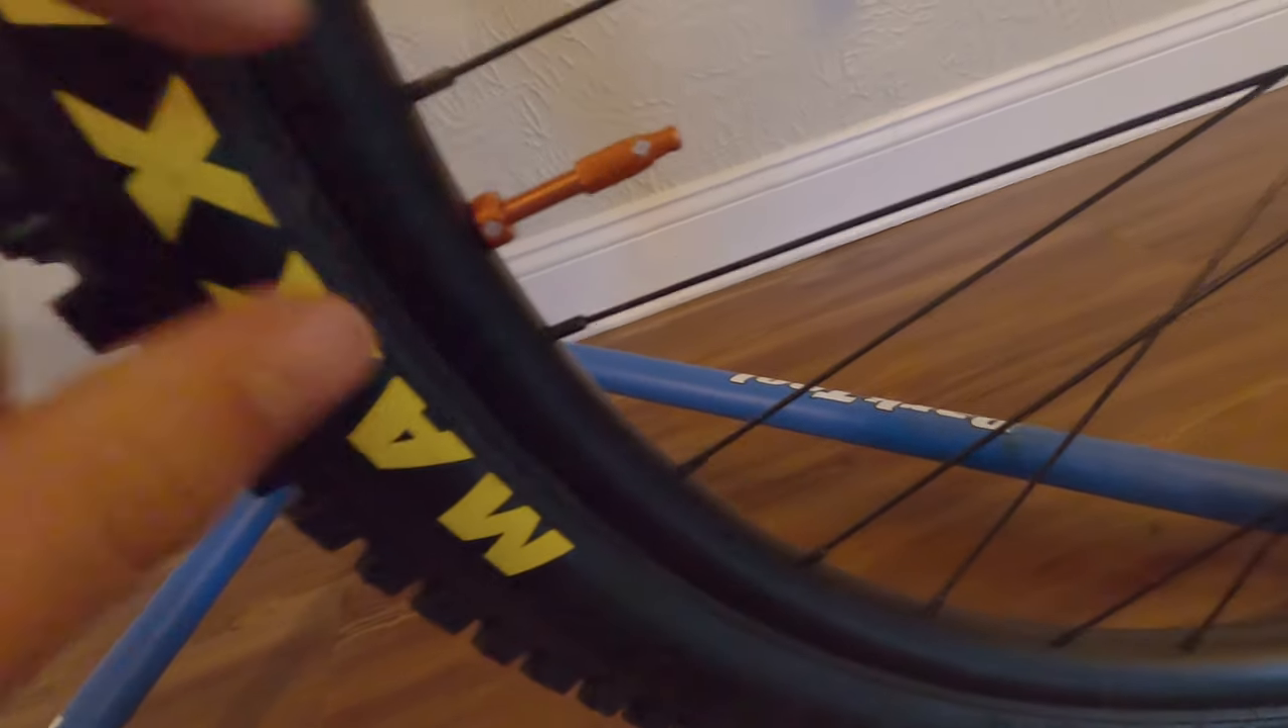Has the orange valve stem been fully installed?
Yes.